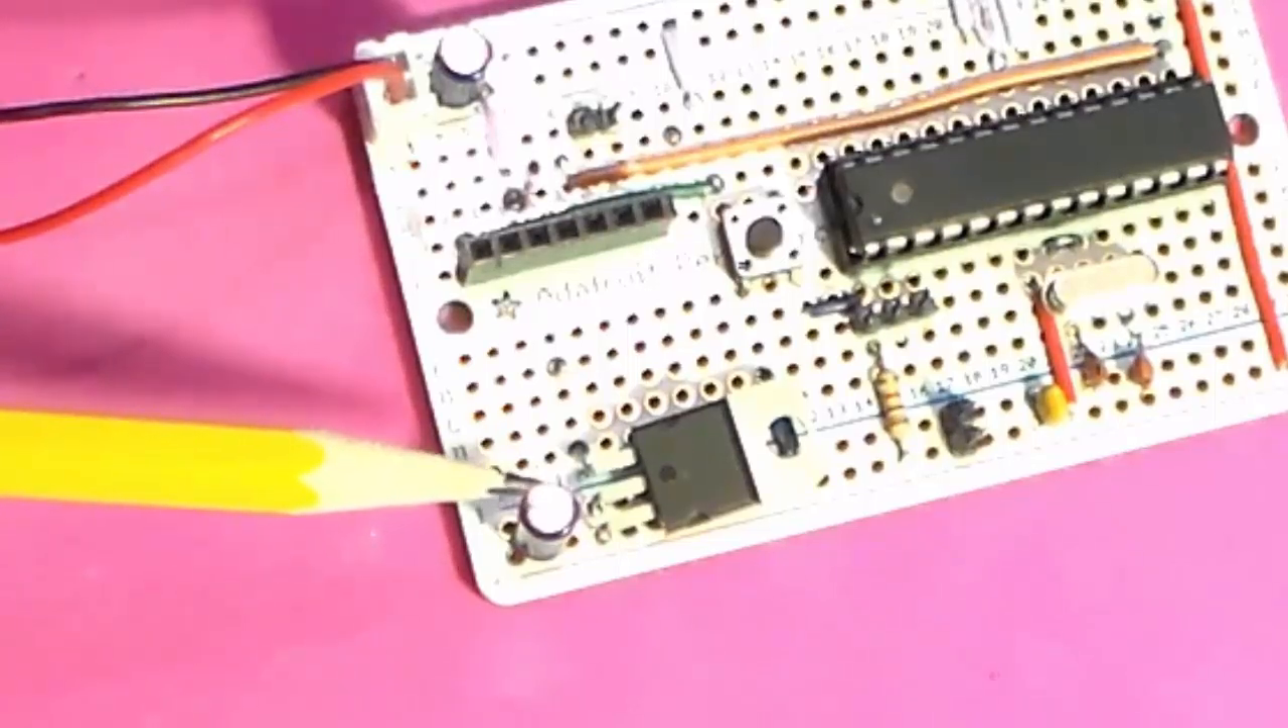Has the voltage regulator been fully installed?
Yes.